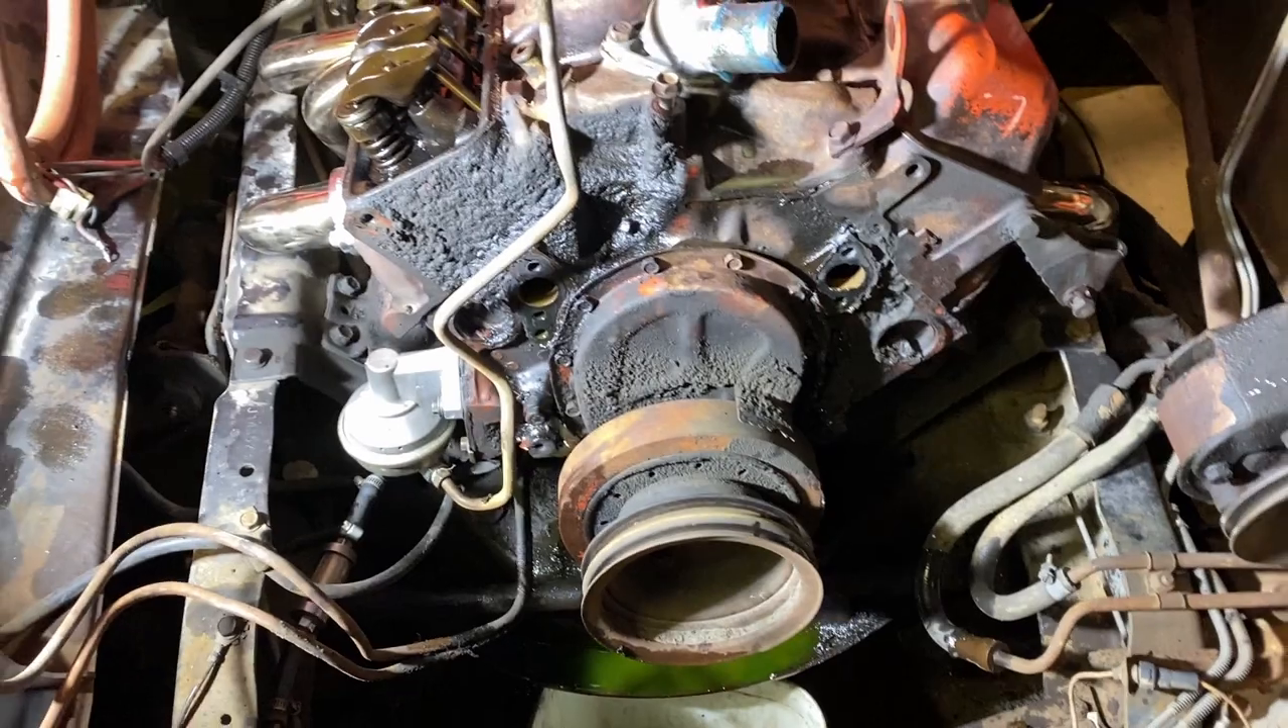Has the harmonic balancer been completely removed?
No.